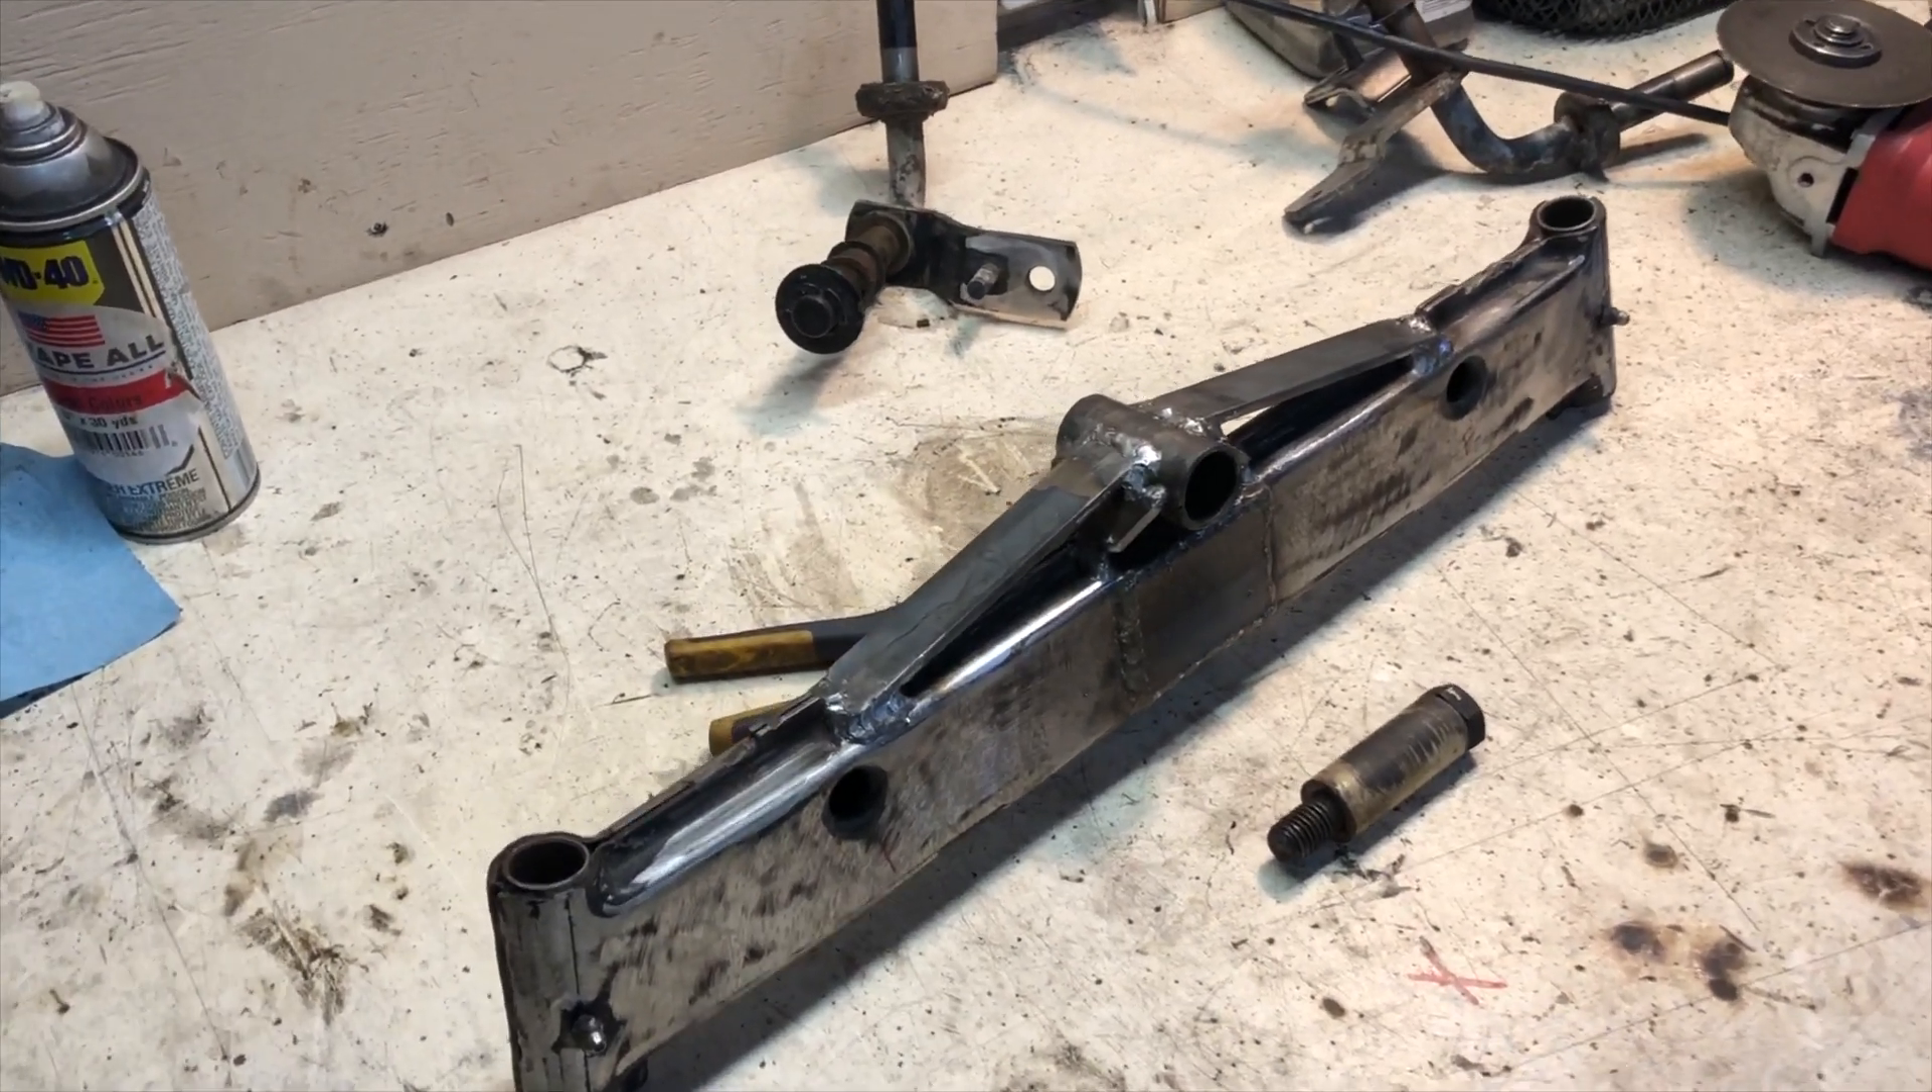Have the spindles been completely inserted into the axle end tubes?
No.